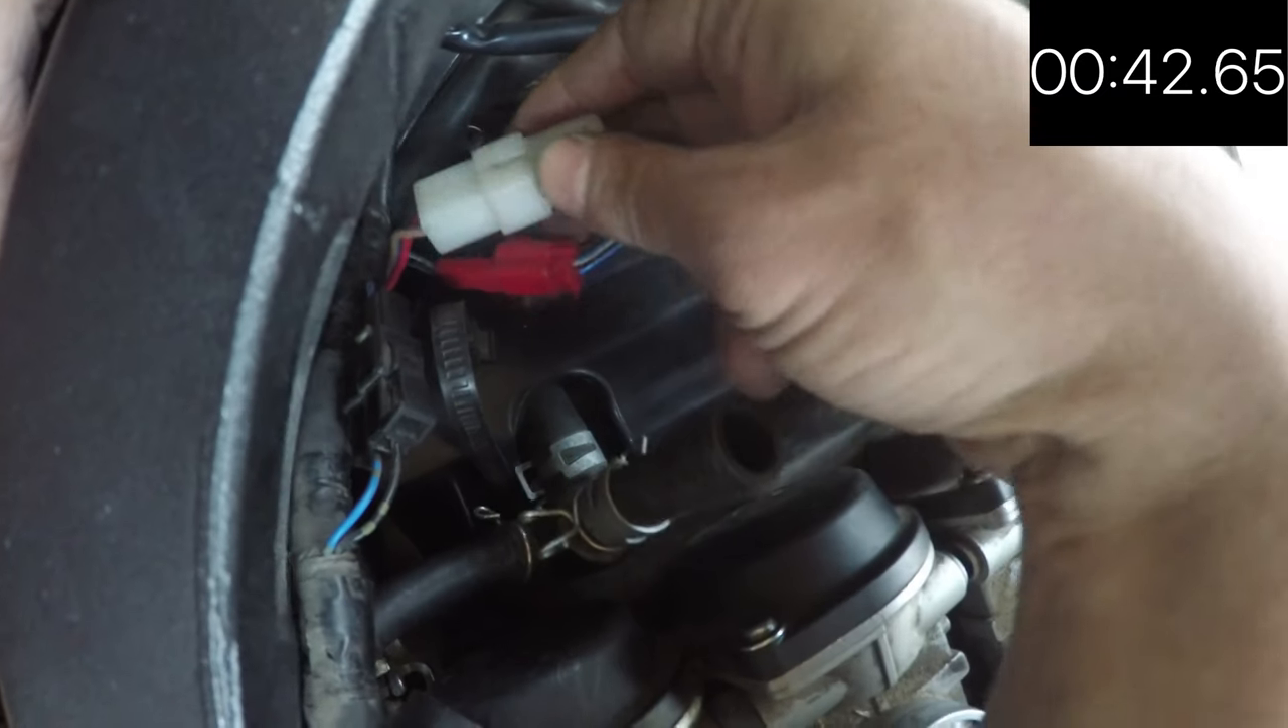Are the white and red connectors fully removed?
No.